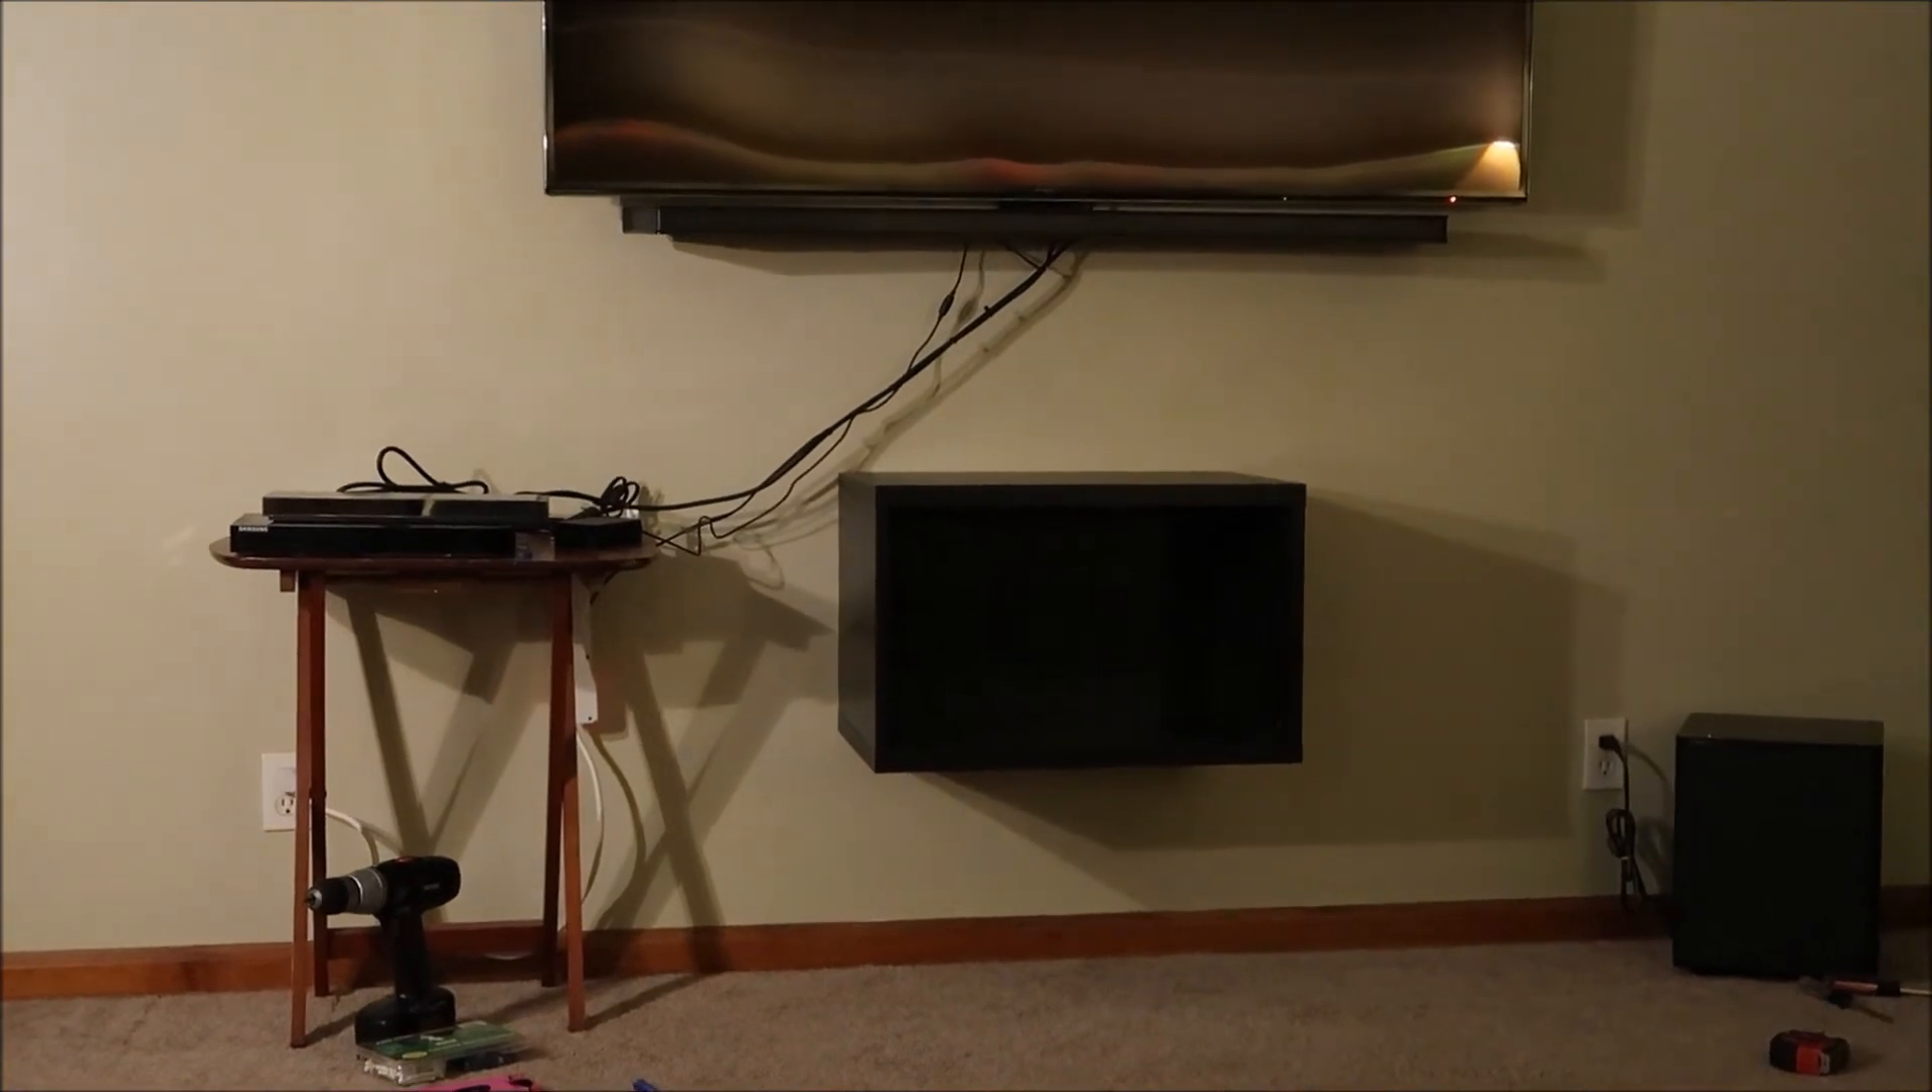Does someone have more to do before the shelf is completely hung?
No.